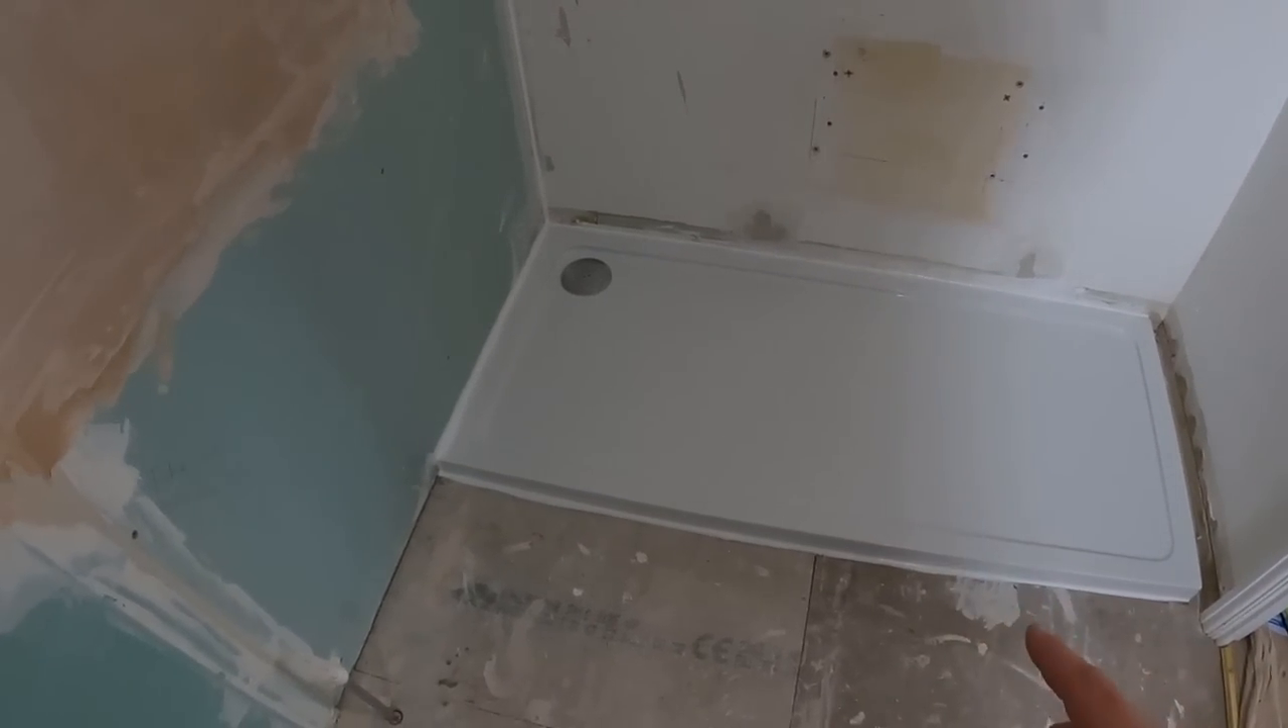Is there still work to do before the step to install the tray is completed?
No.